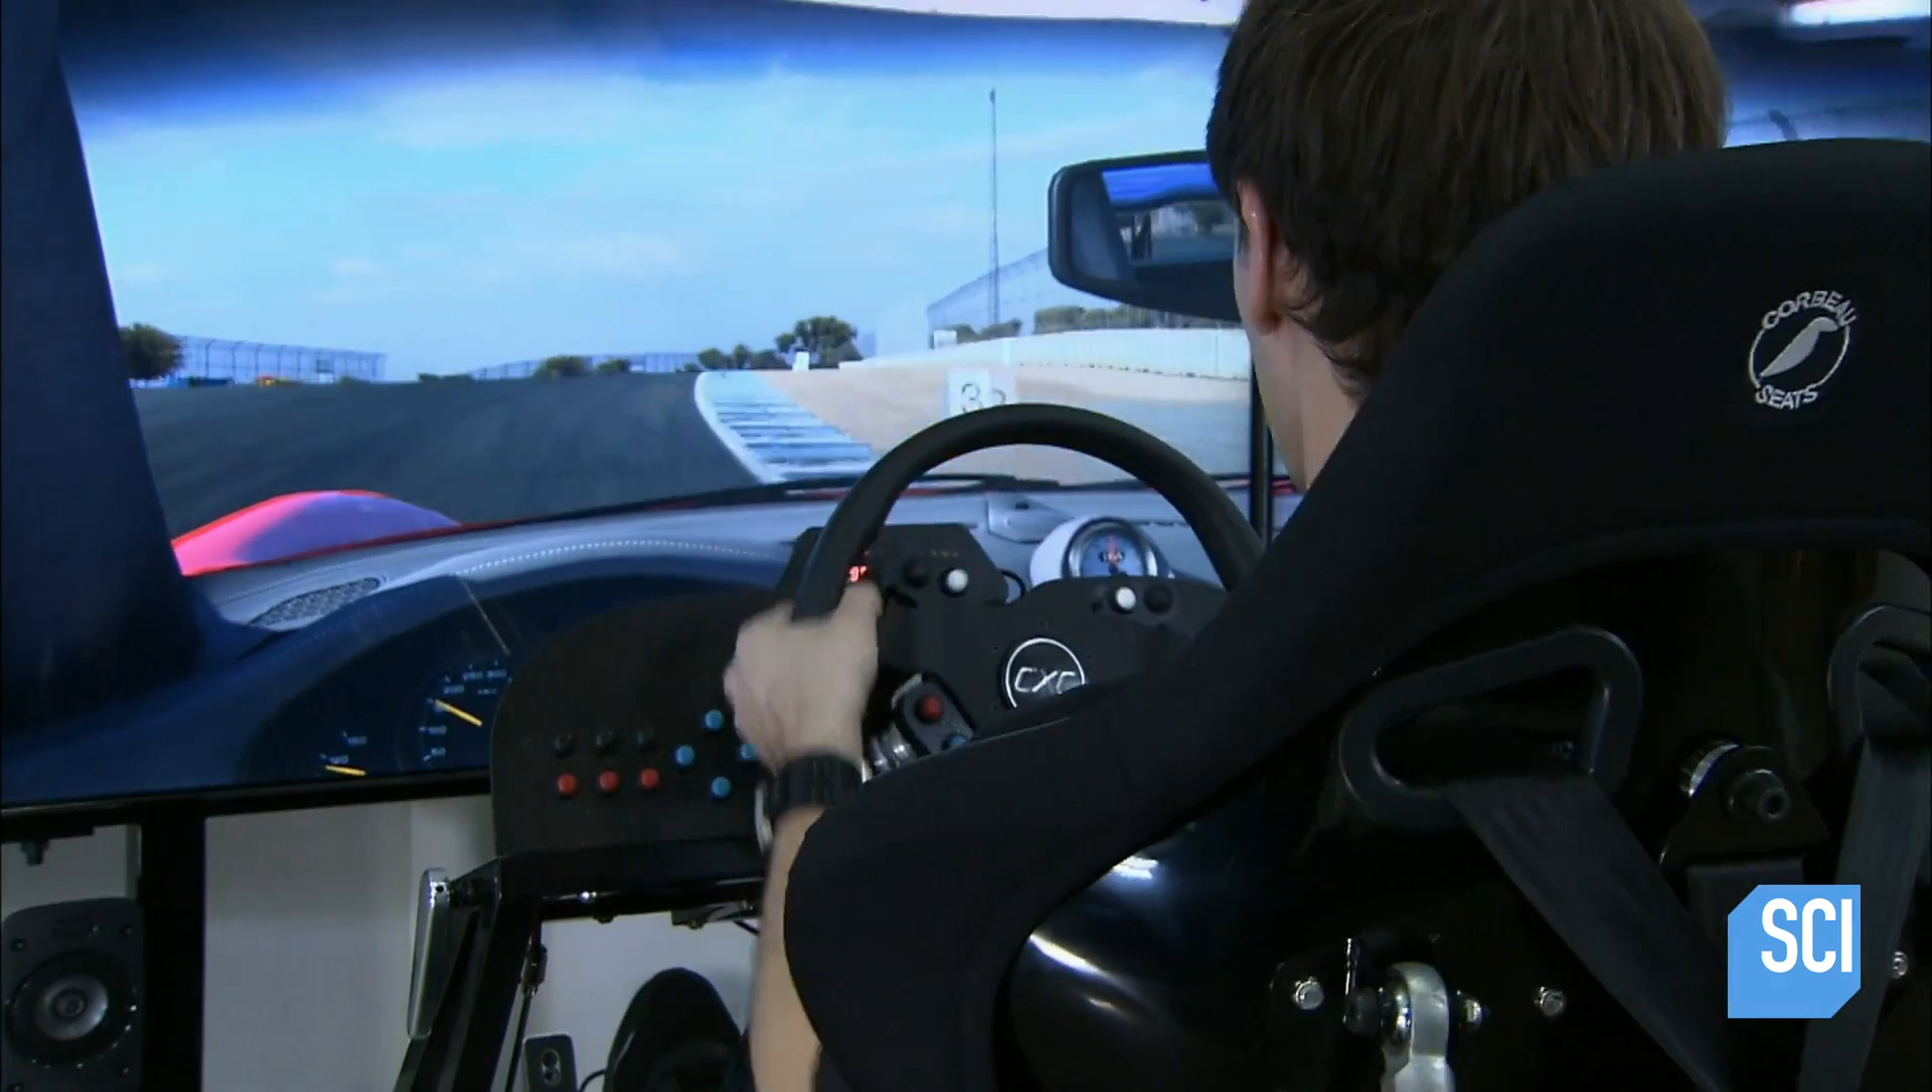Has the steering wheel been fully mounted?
Yes.